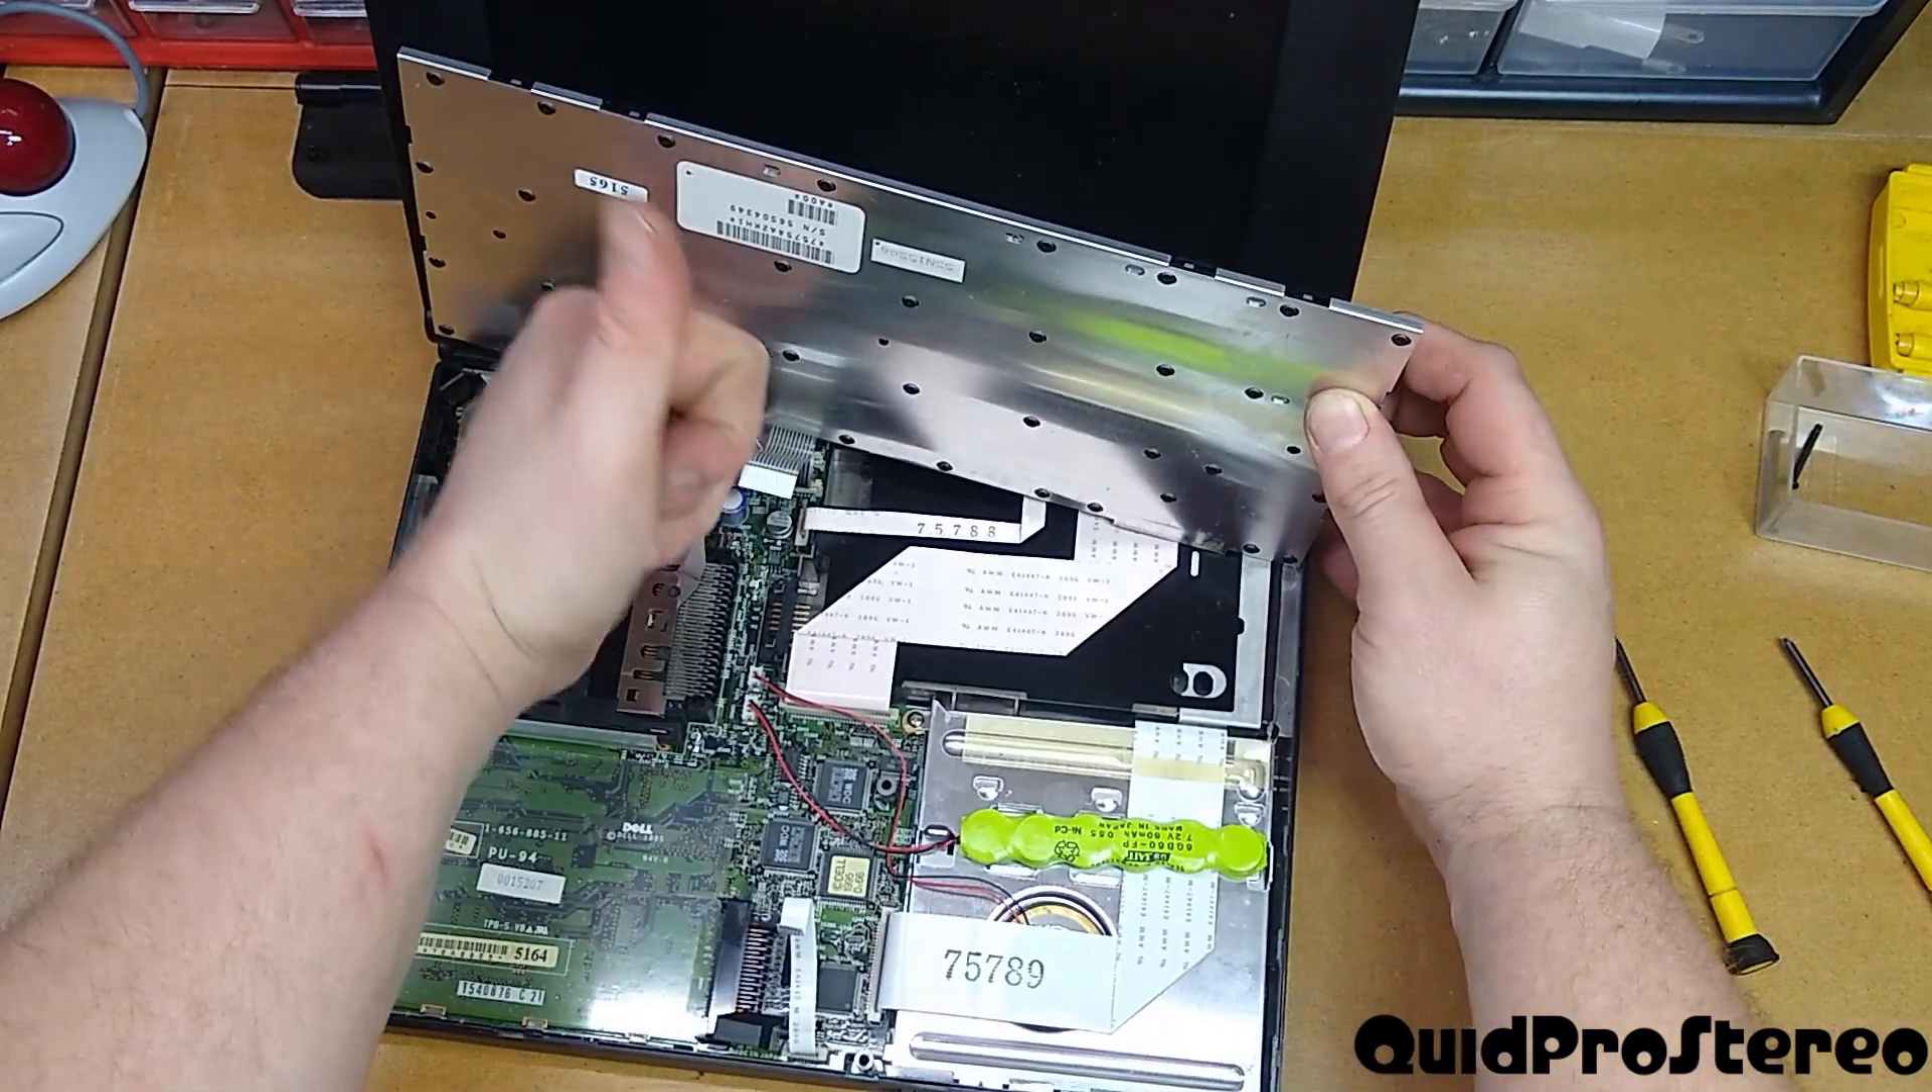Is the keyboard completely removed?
No.